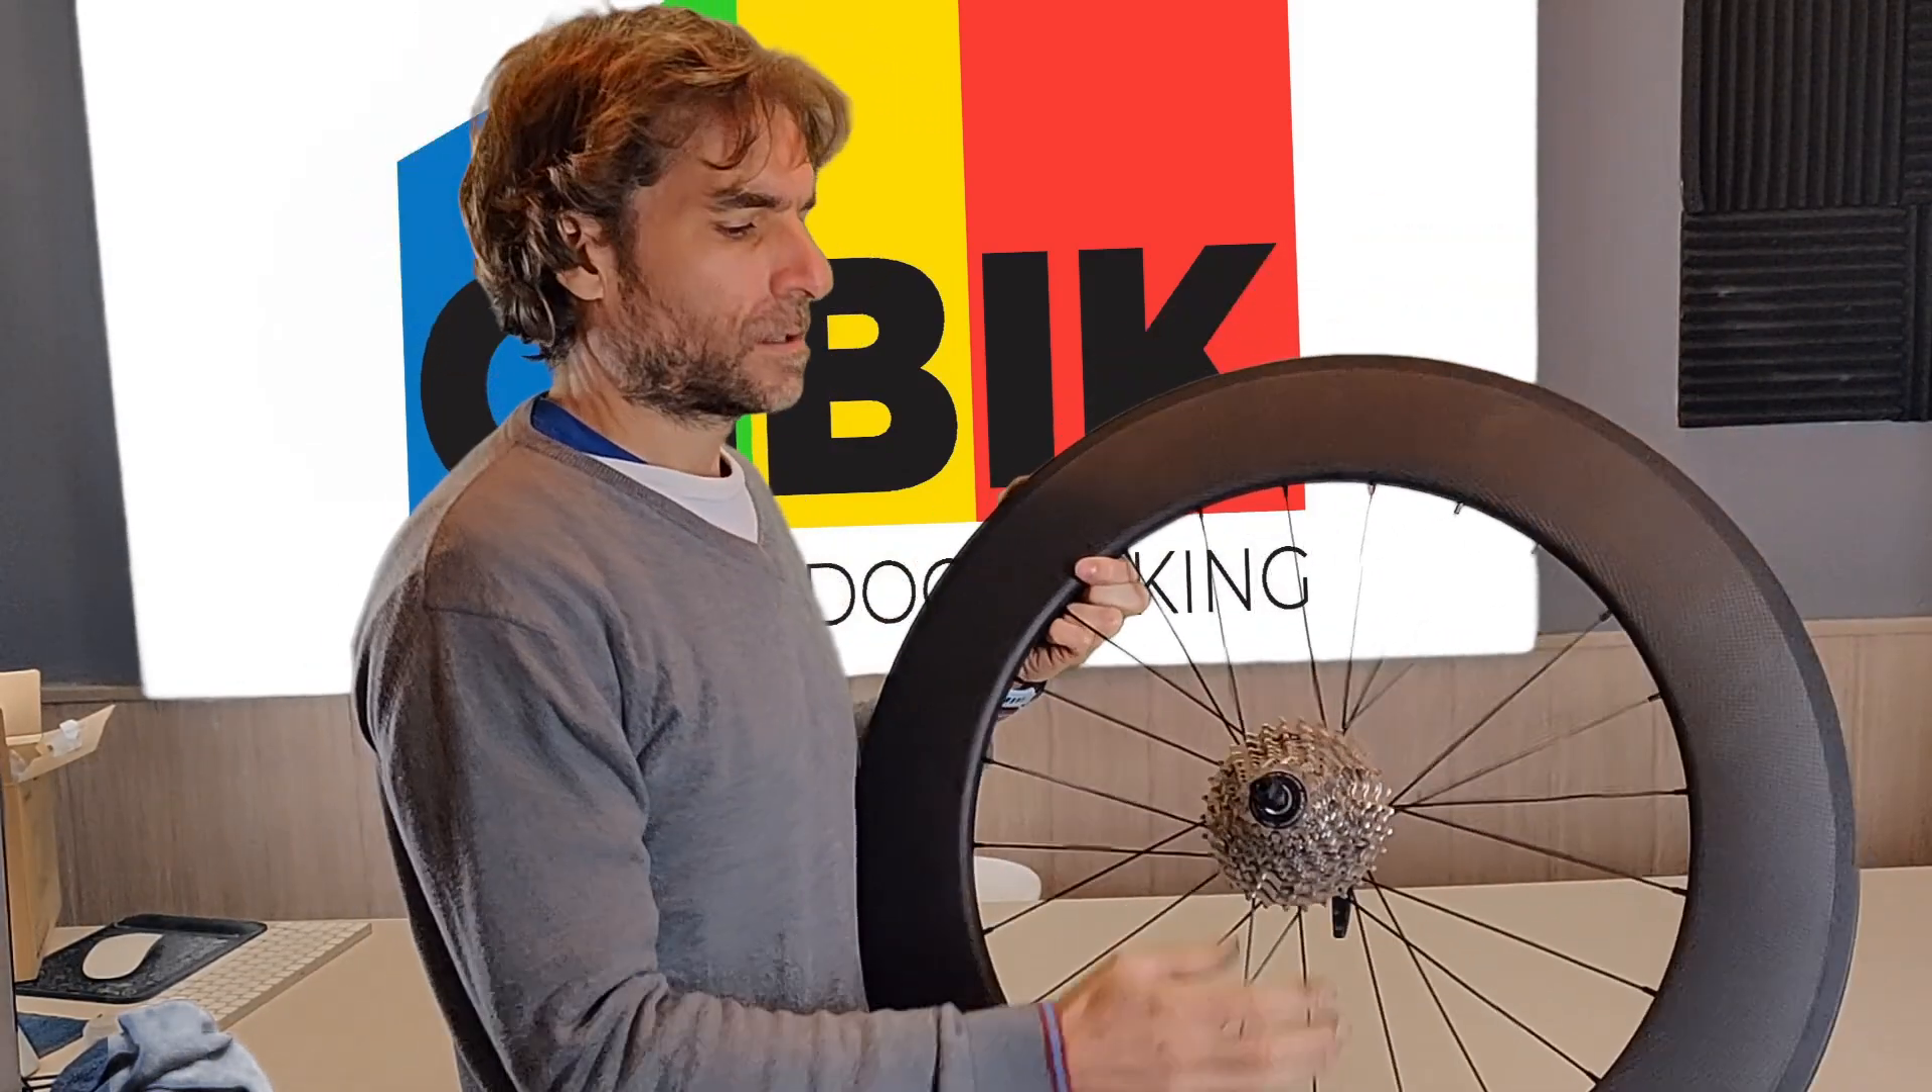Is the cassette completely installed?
Yes.